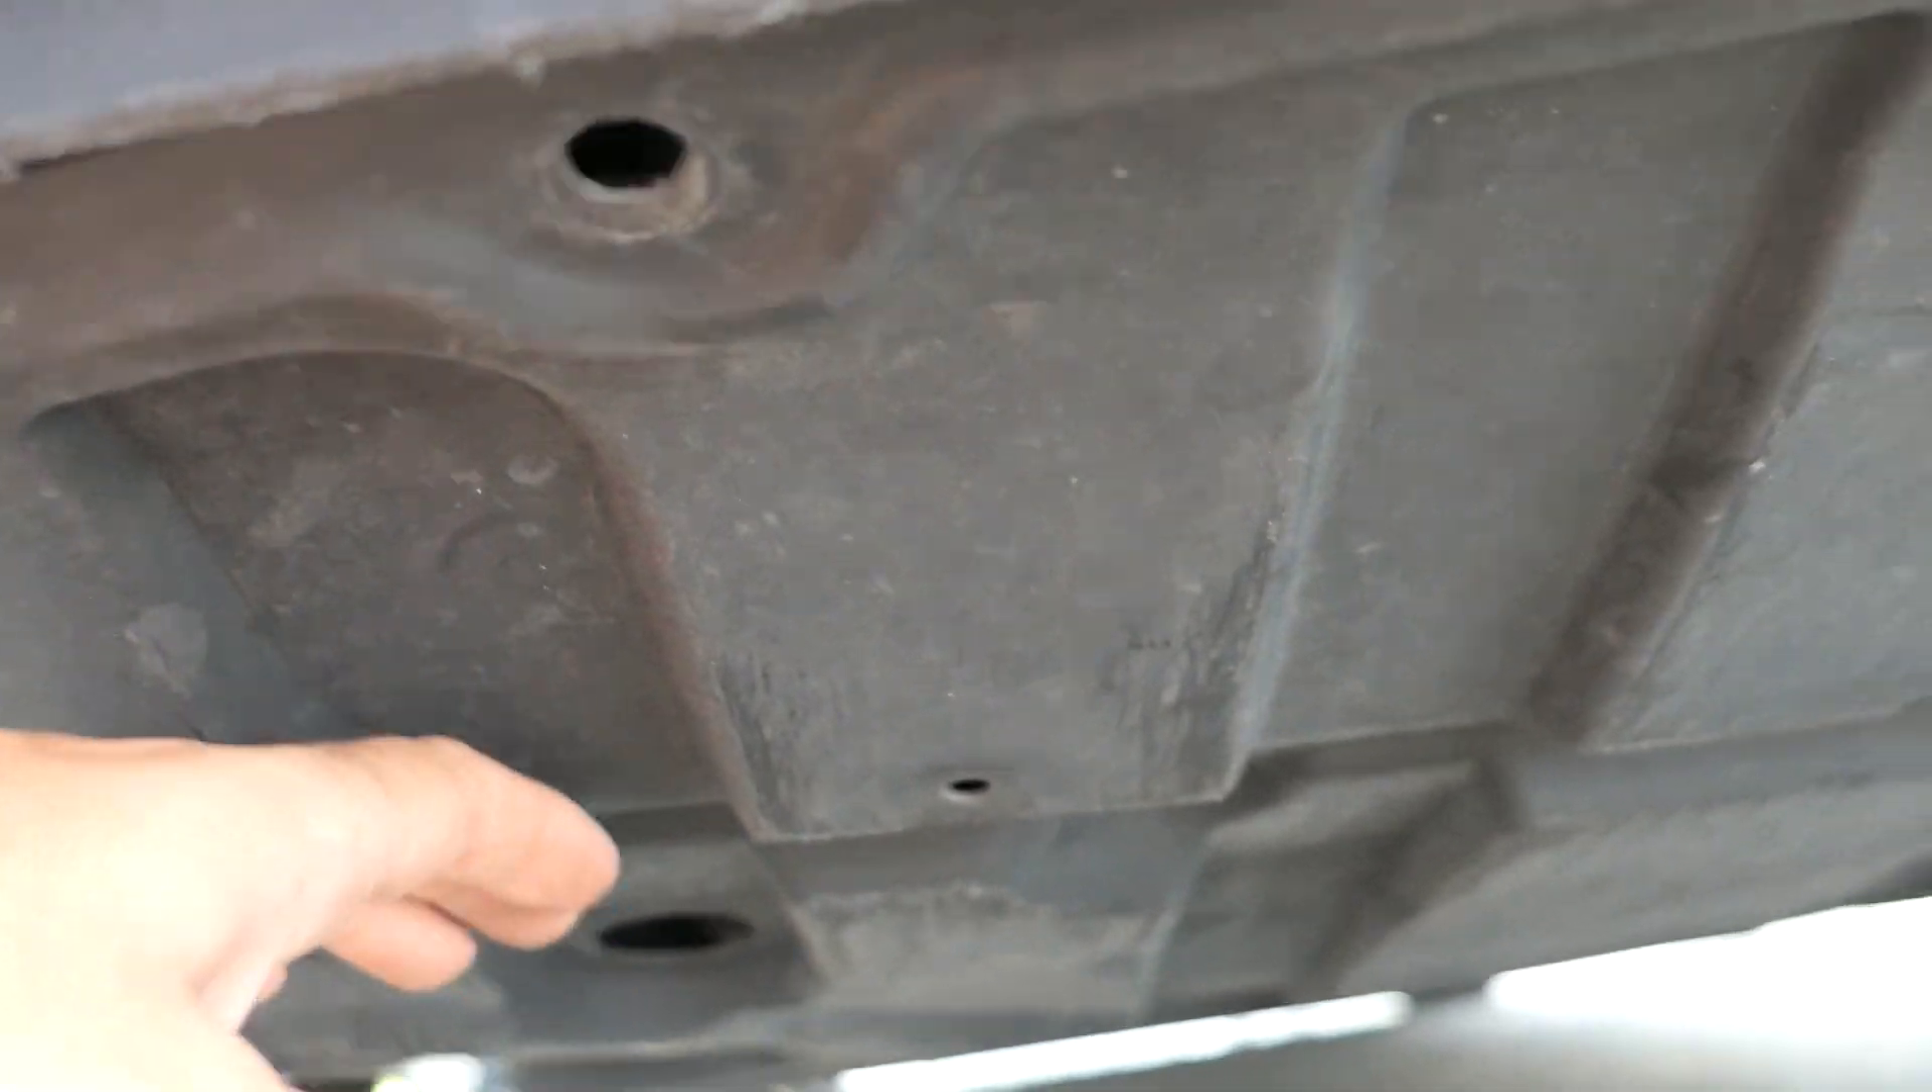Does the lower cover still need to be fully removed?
Yes.